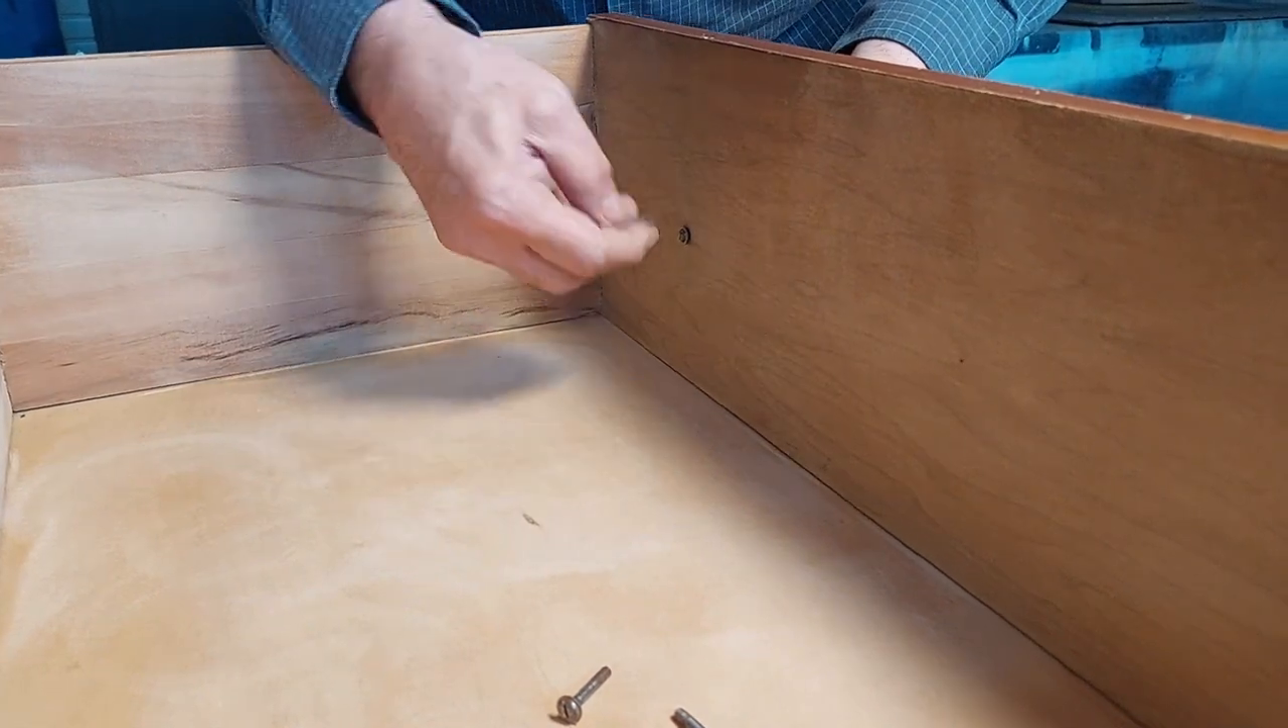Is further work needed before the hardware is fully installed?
Yes.